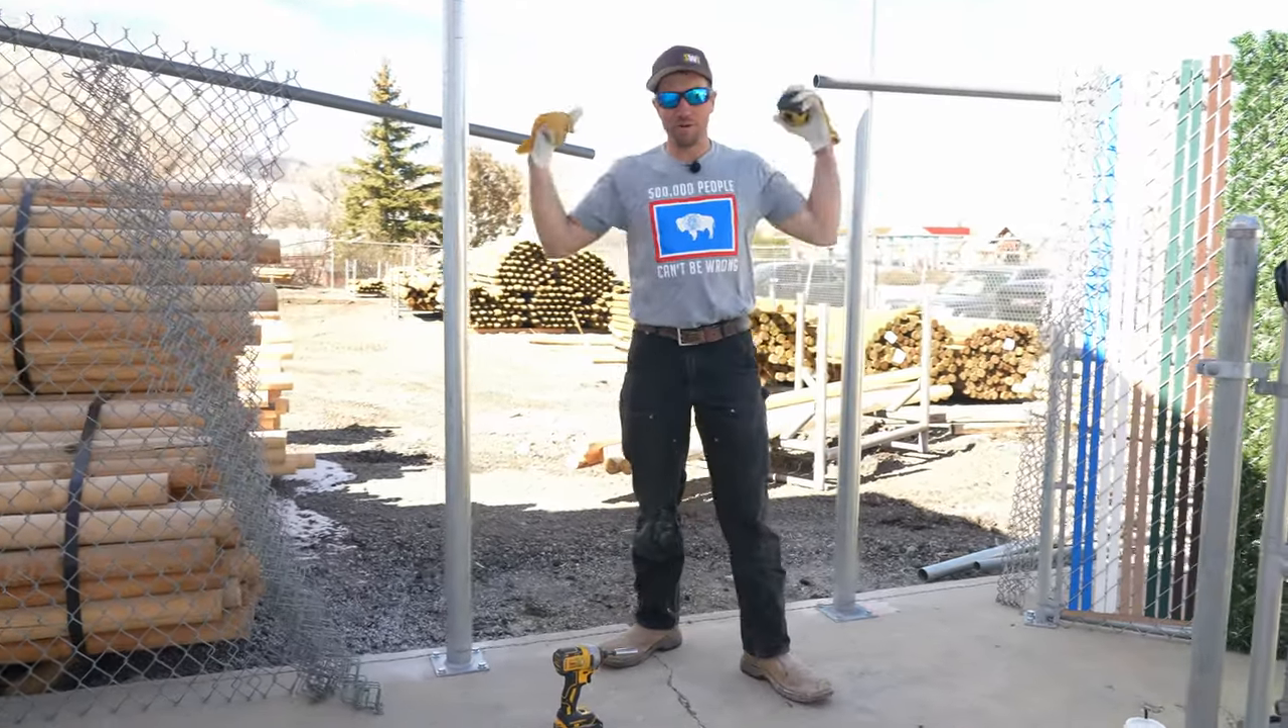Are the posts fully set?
Yes.